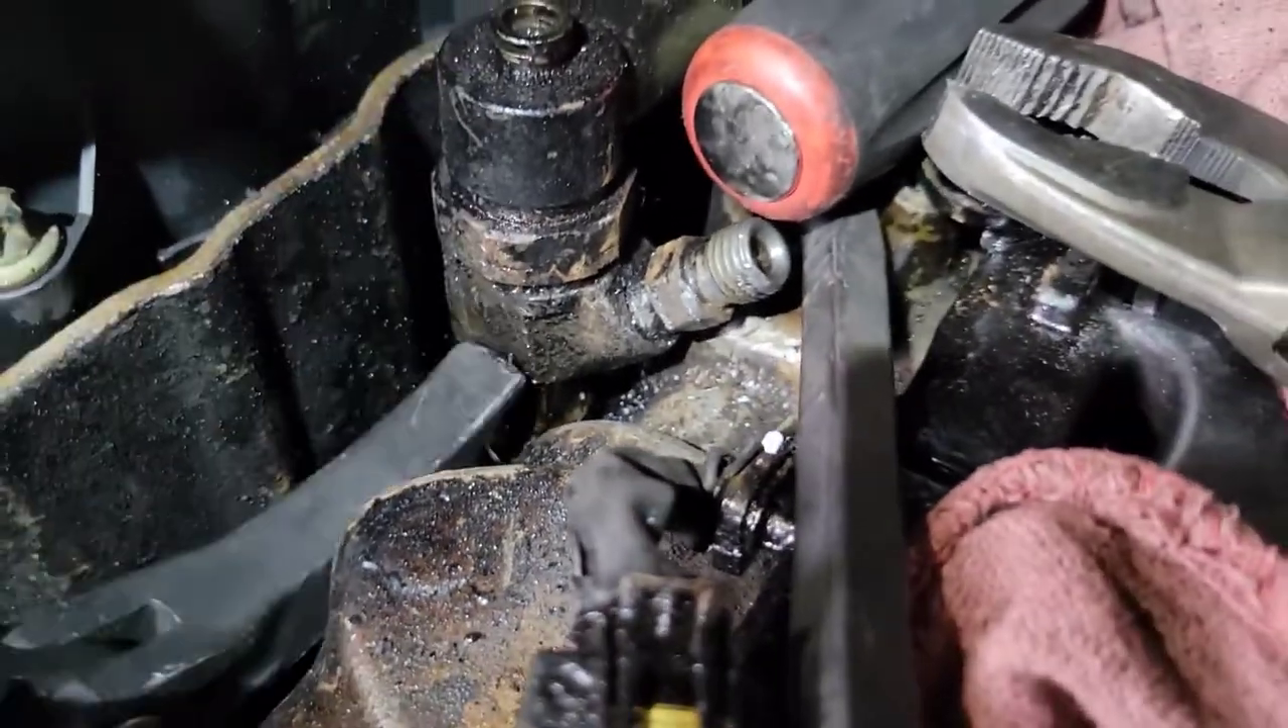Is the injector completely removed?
No.